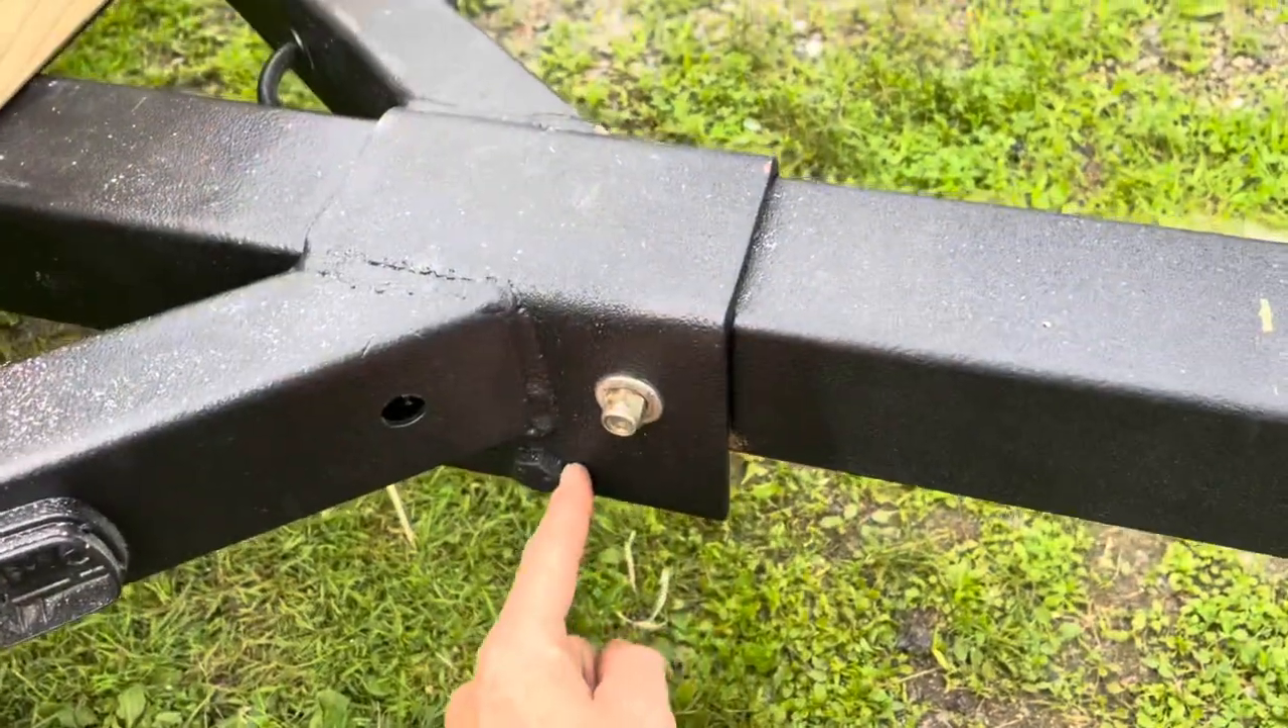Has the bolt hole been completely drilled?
Yes.